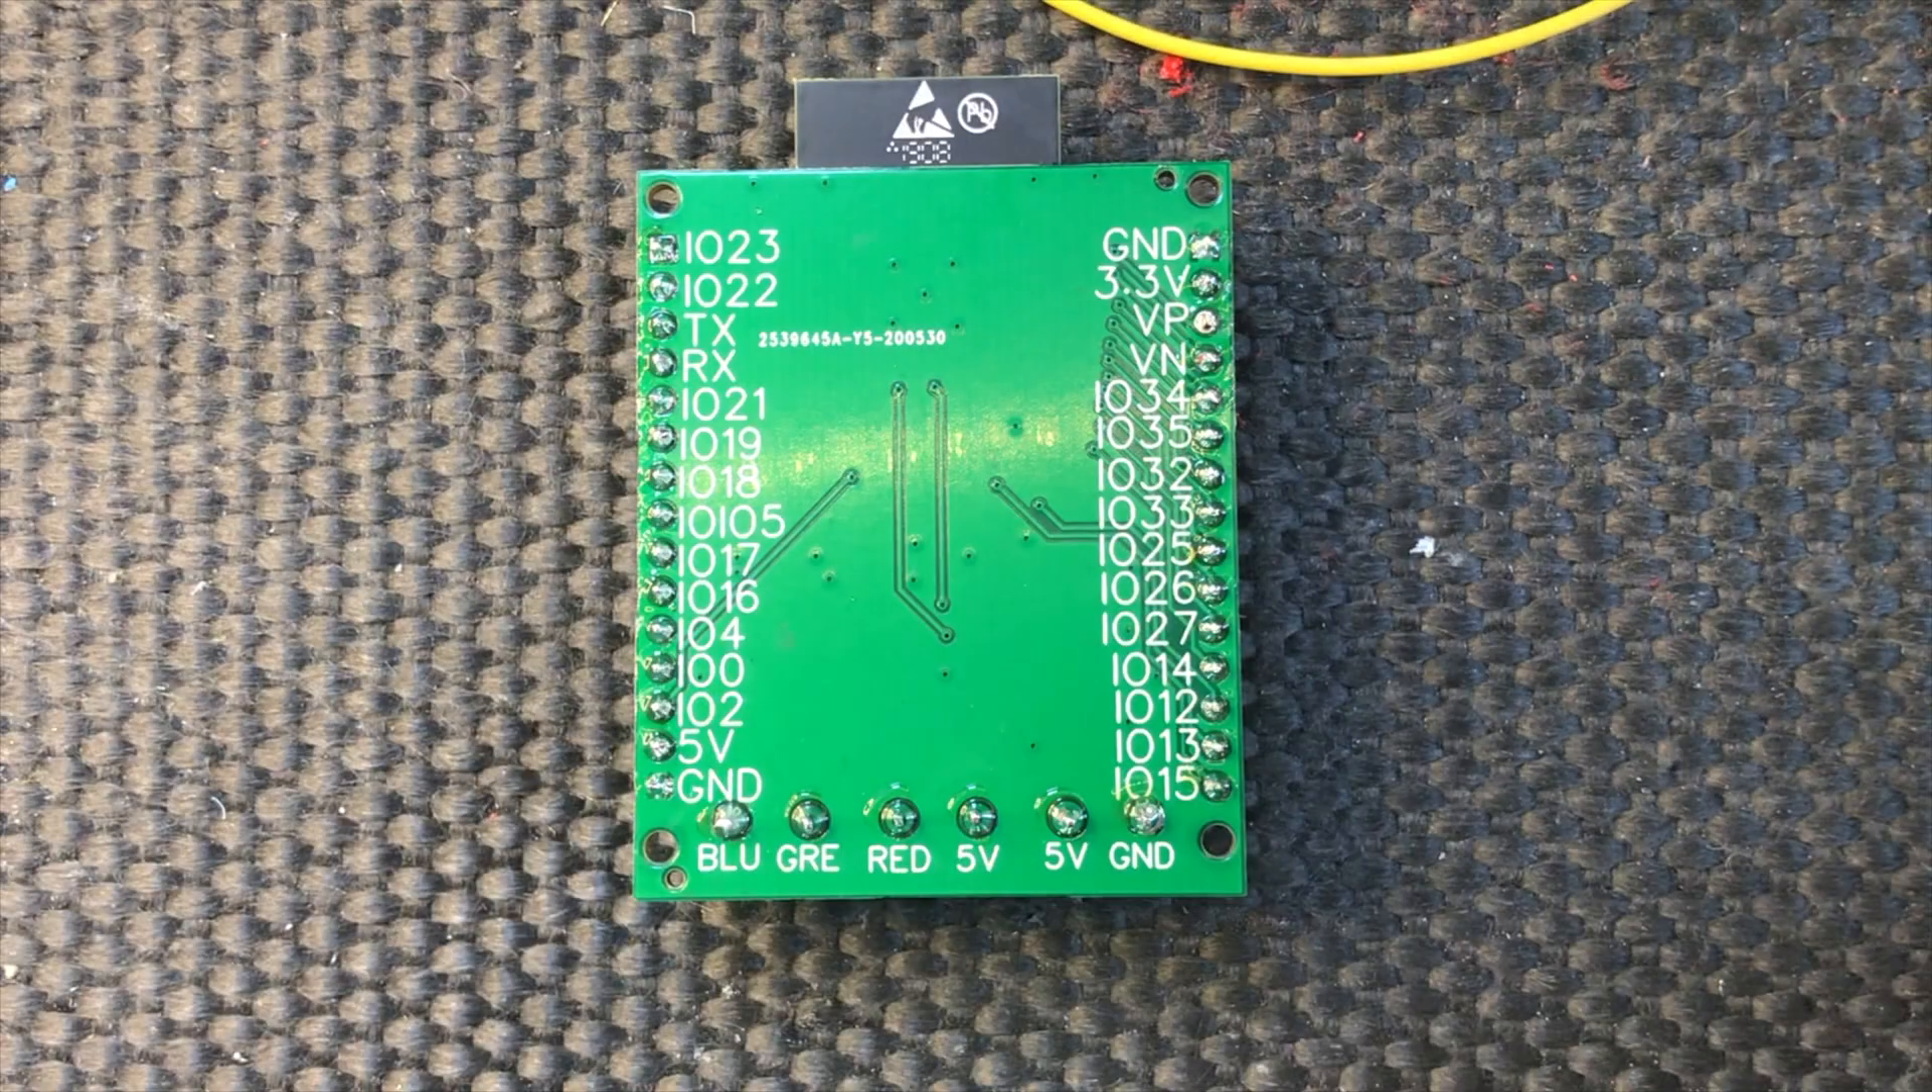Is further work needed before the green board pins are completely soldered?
No.